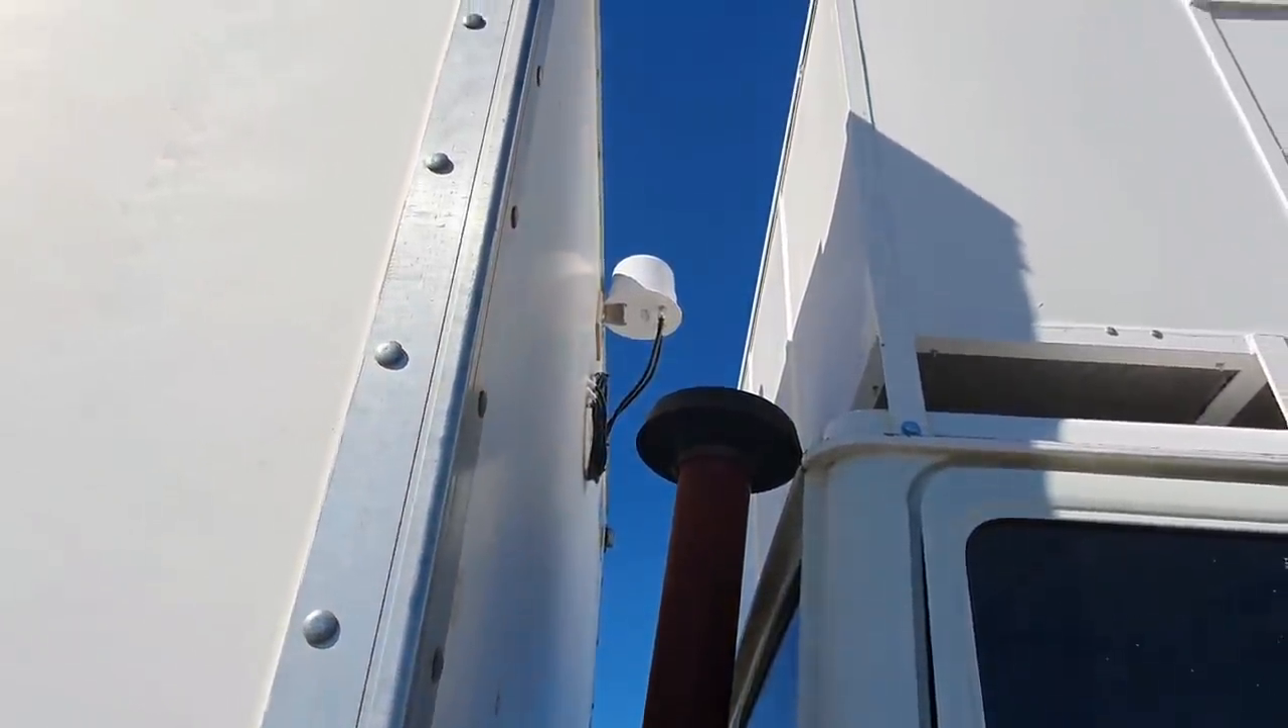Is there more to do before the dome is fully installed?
No.